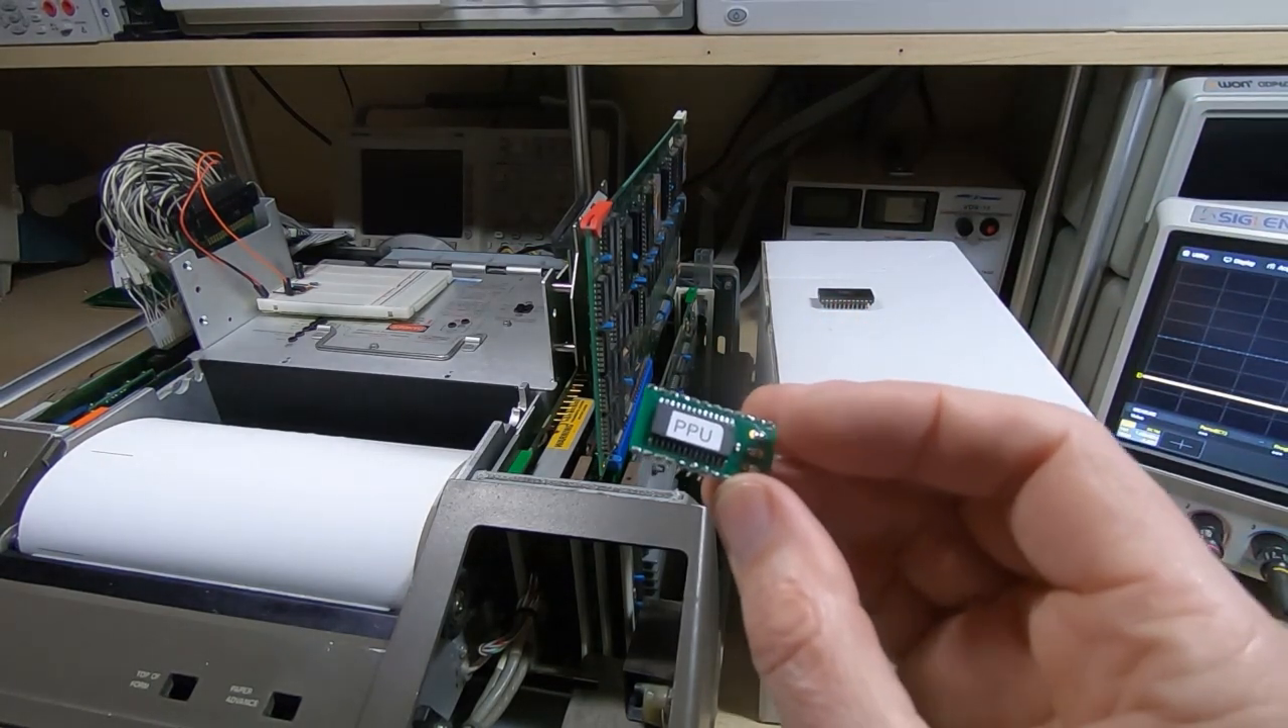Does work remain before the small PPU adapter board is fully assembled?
No.